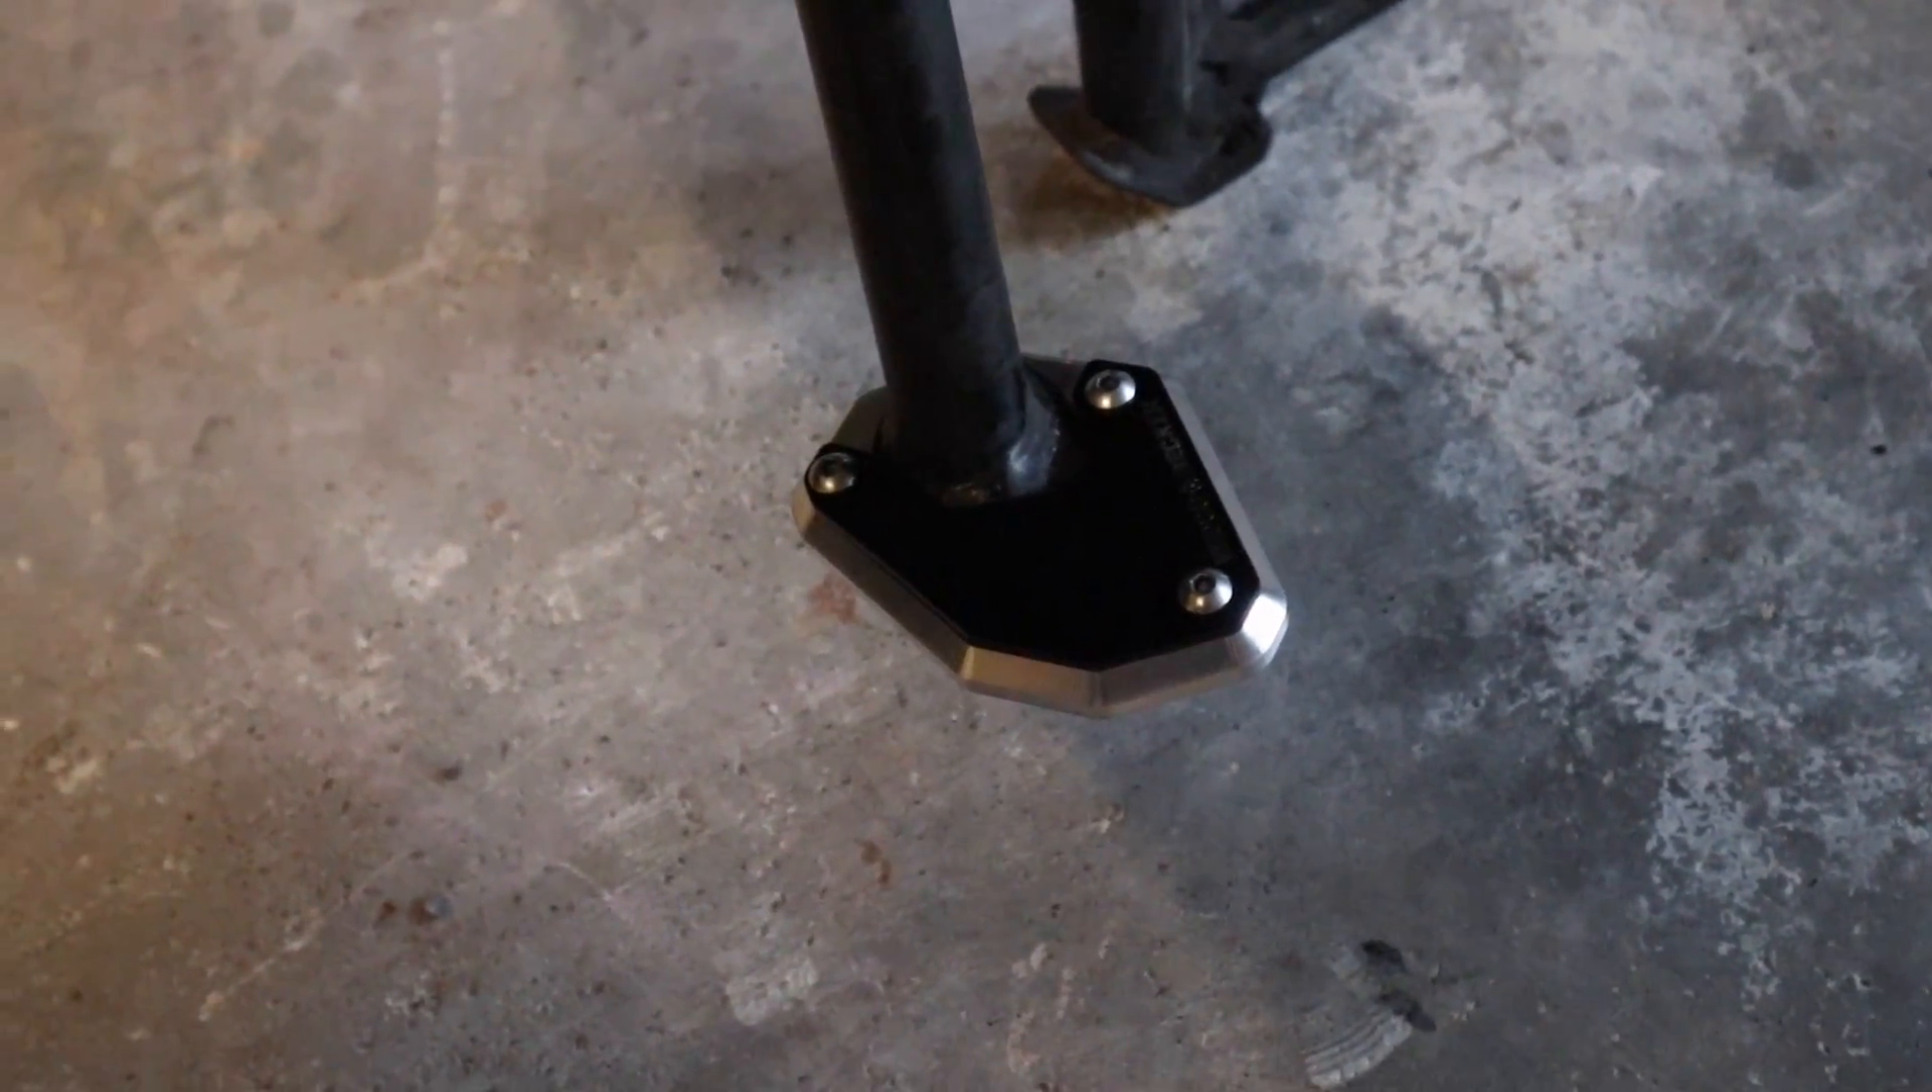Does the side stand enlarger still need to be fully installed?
No.